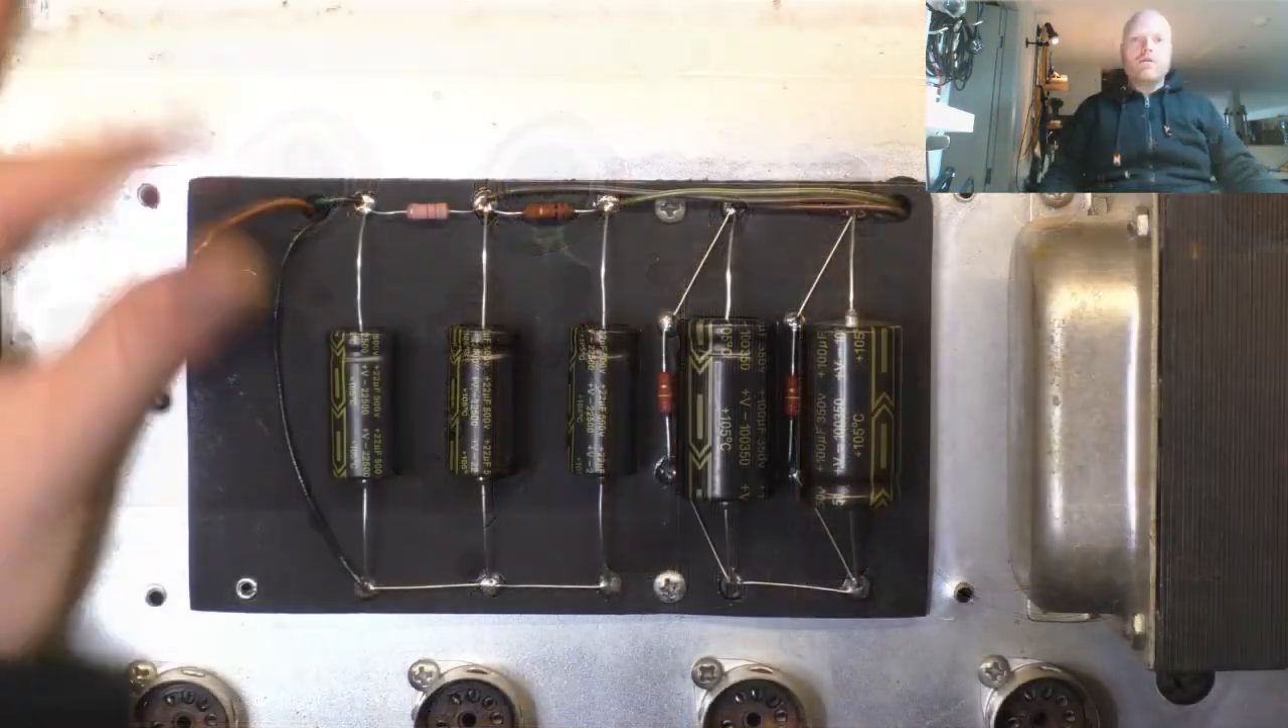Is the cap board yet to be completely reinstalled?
No.